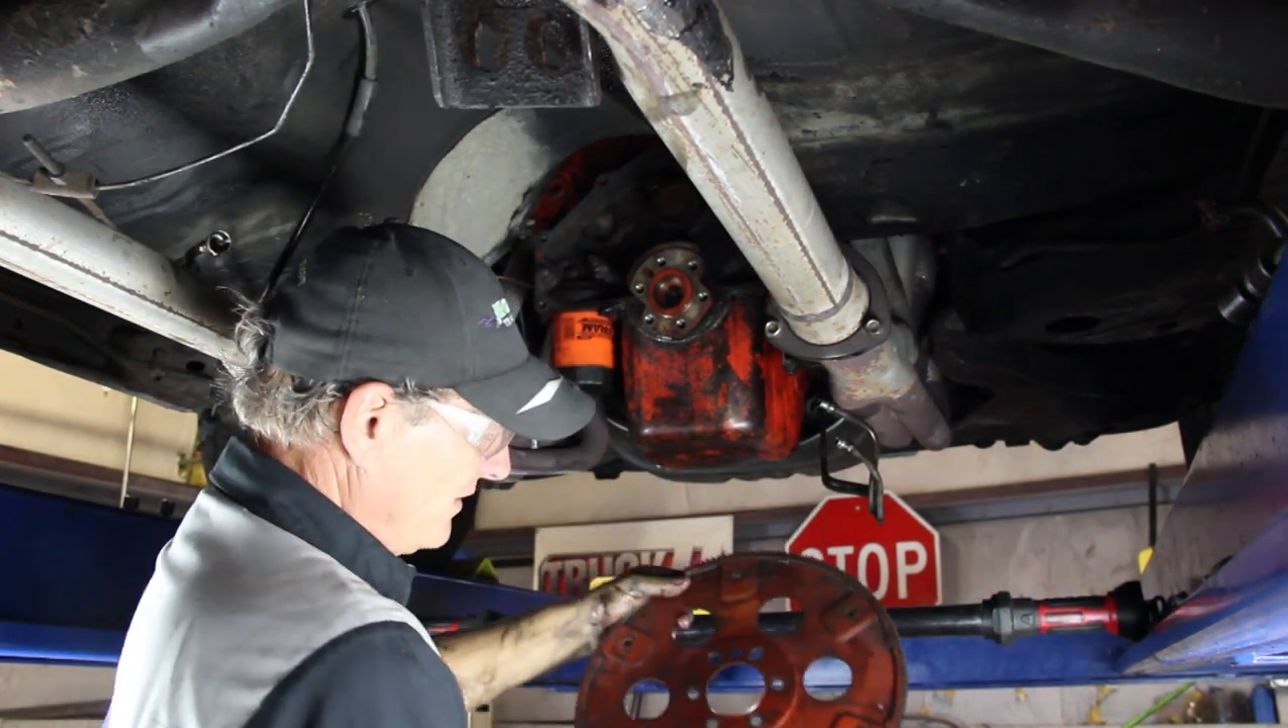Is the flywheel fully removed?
Yes.